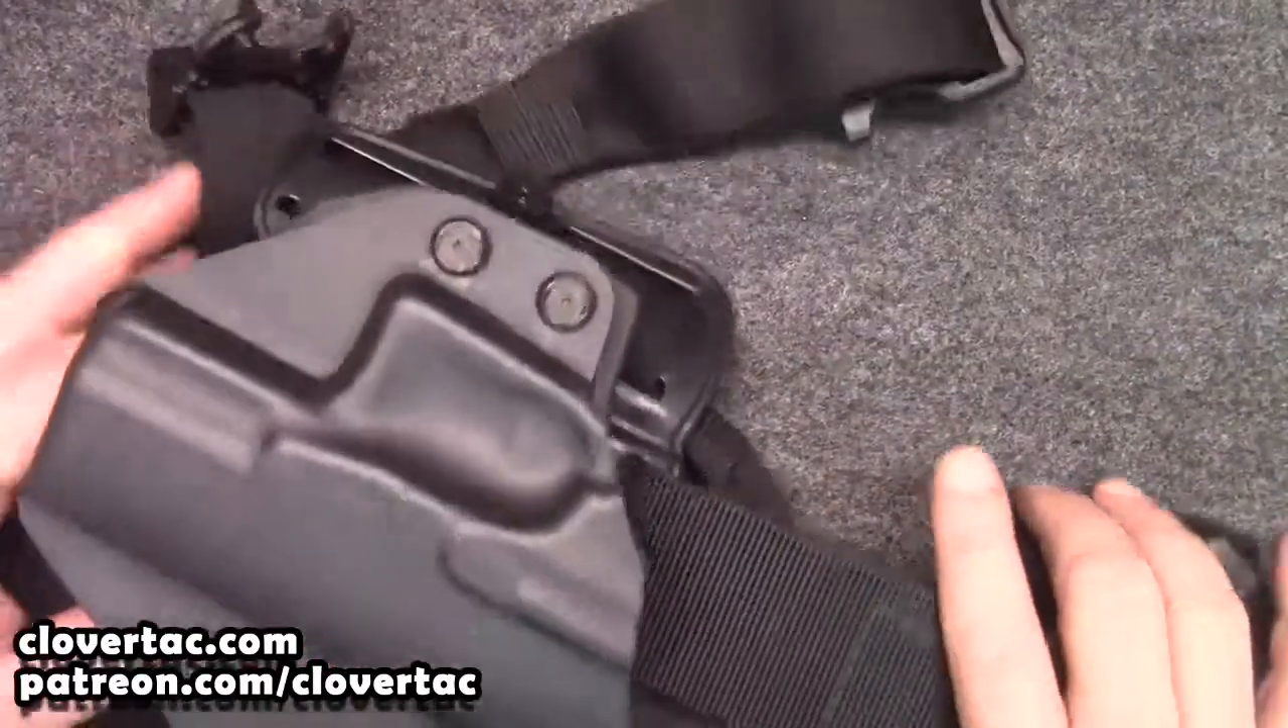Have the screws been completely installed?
Yes.